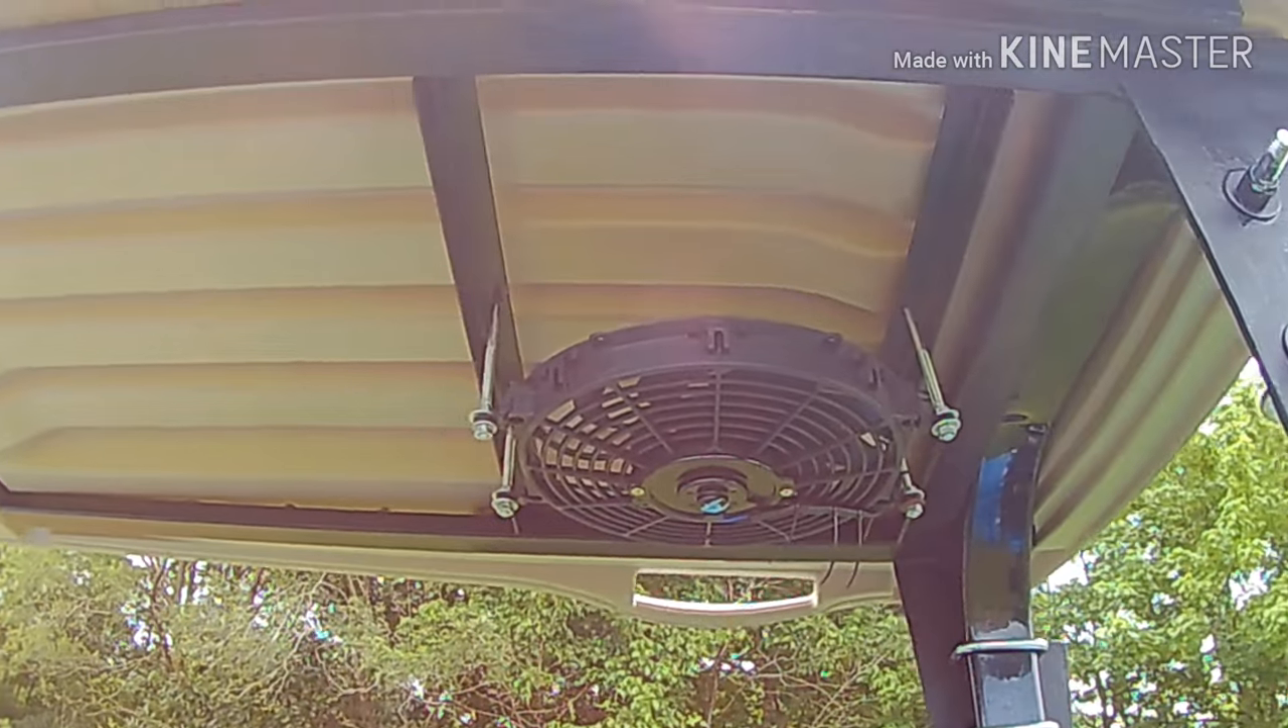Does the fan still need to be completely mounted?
No.